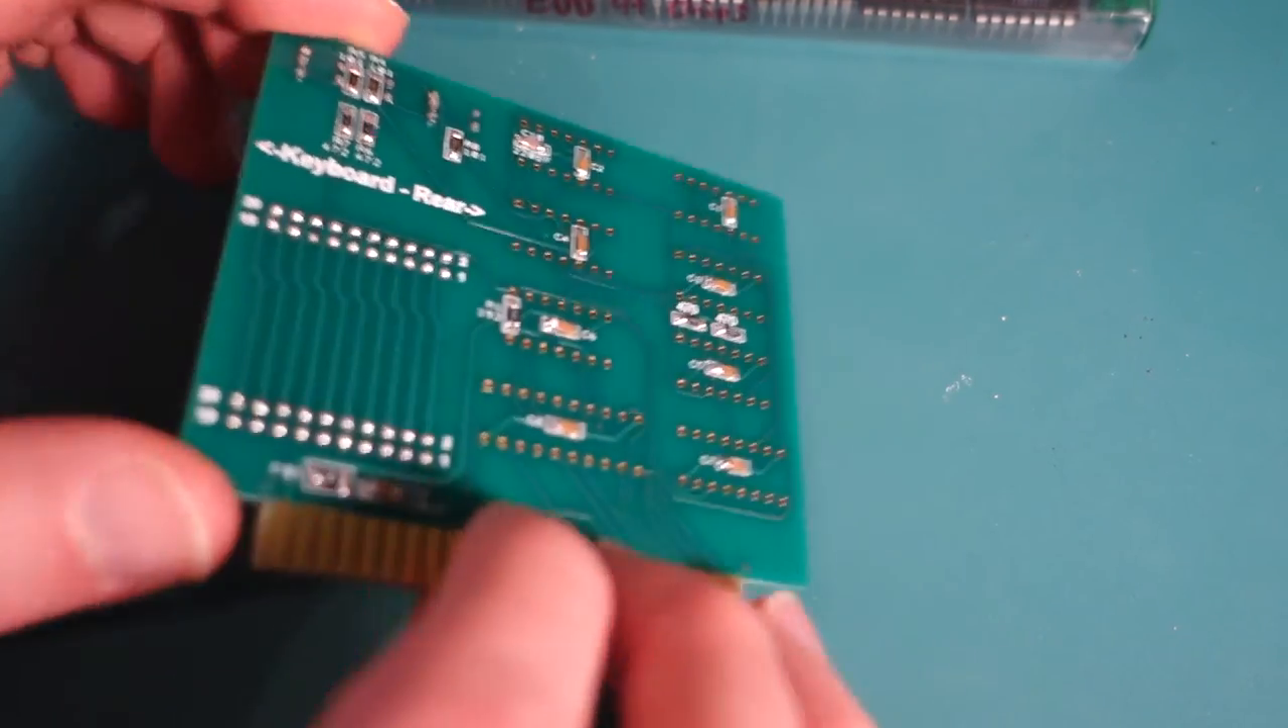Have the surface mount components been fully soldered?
Yes.